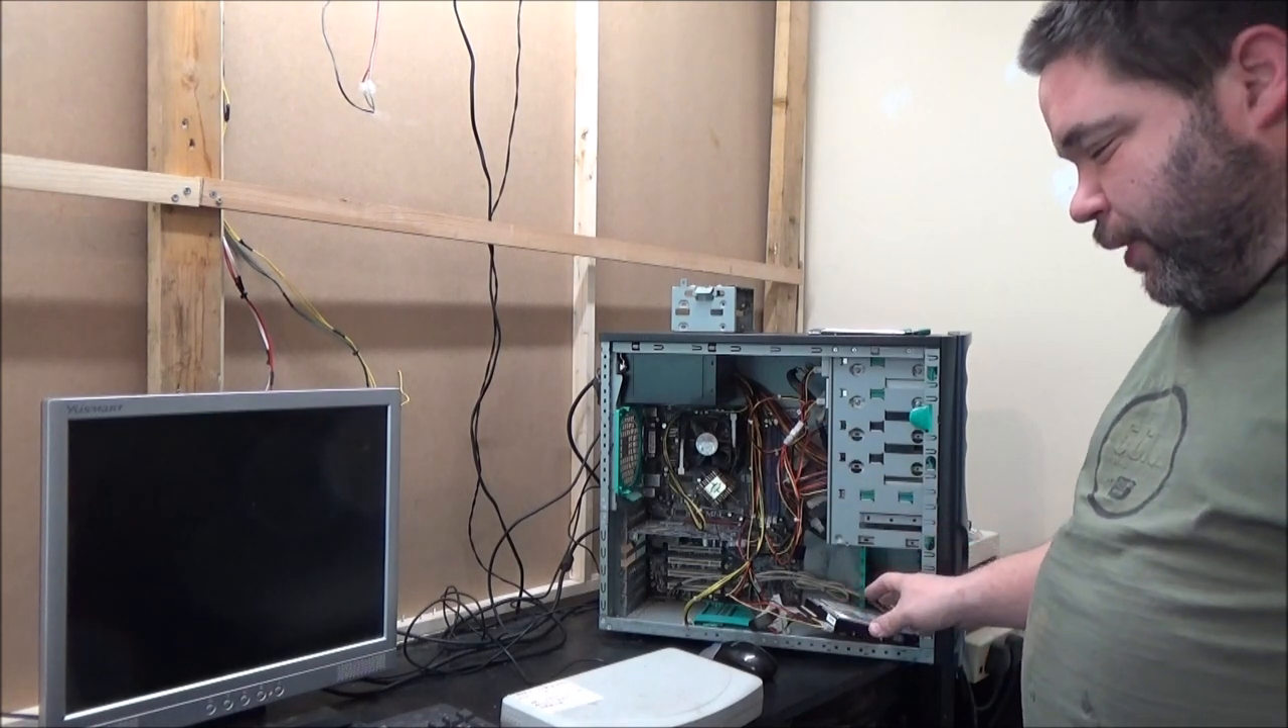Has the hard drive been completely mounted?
No.